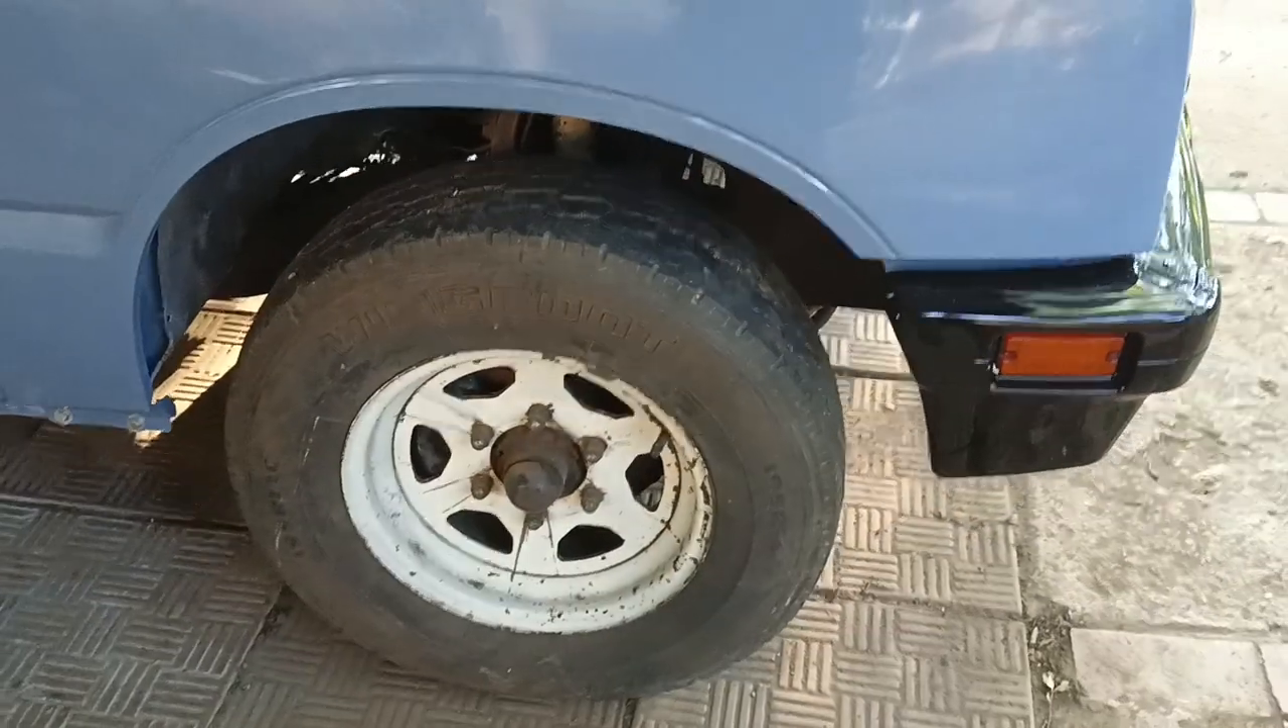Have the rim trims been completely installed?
No.